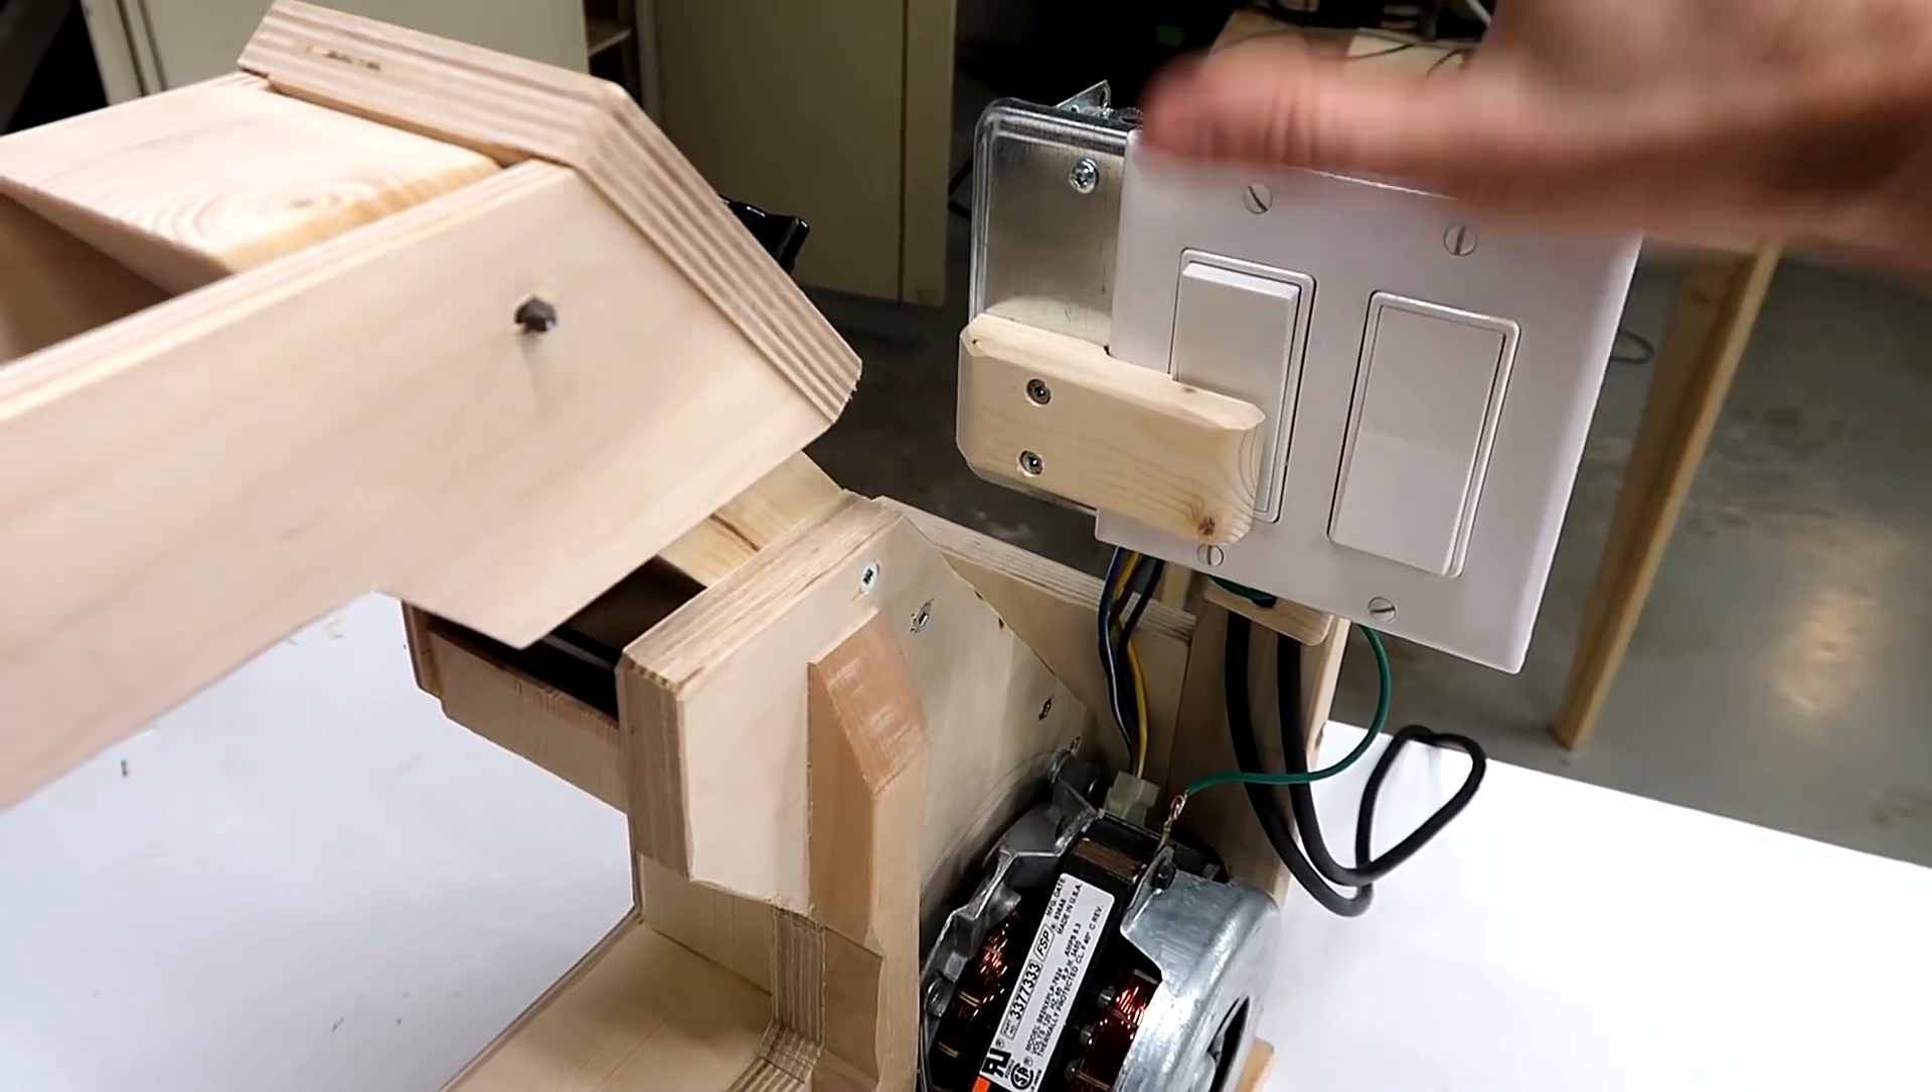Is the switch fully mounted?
Yes.